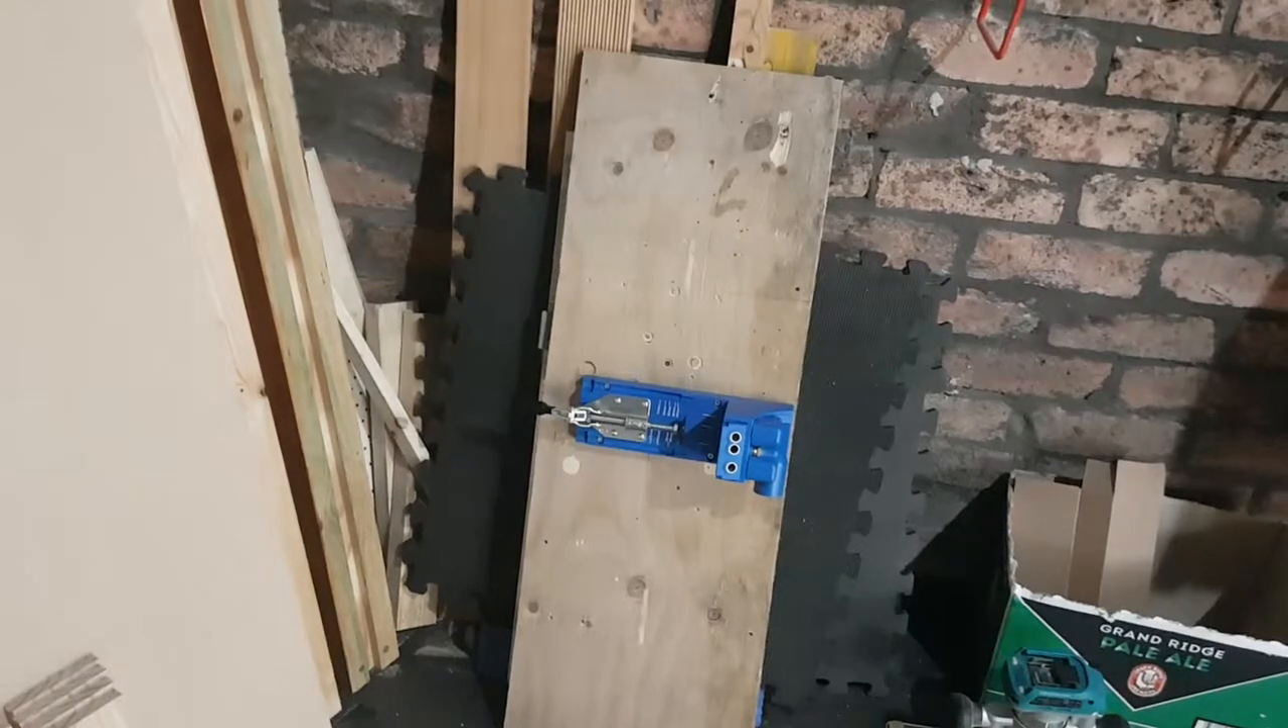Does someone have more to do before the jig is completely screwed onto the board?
No.